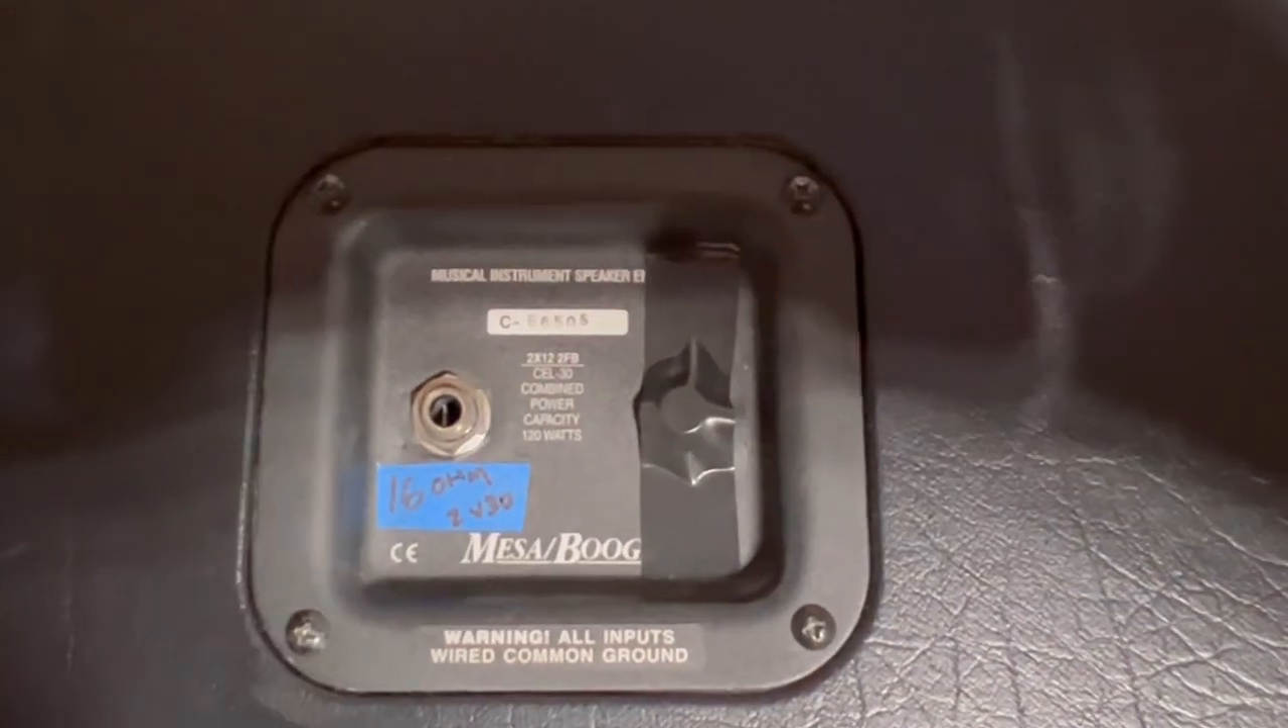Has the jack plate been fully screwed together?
Yes.